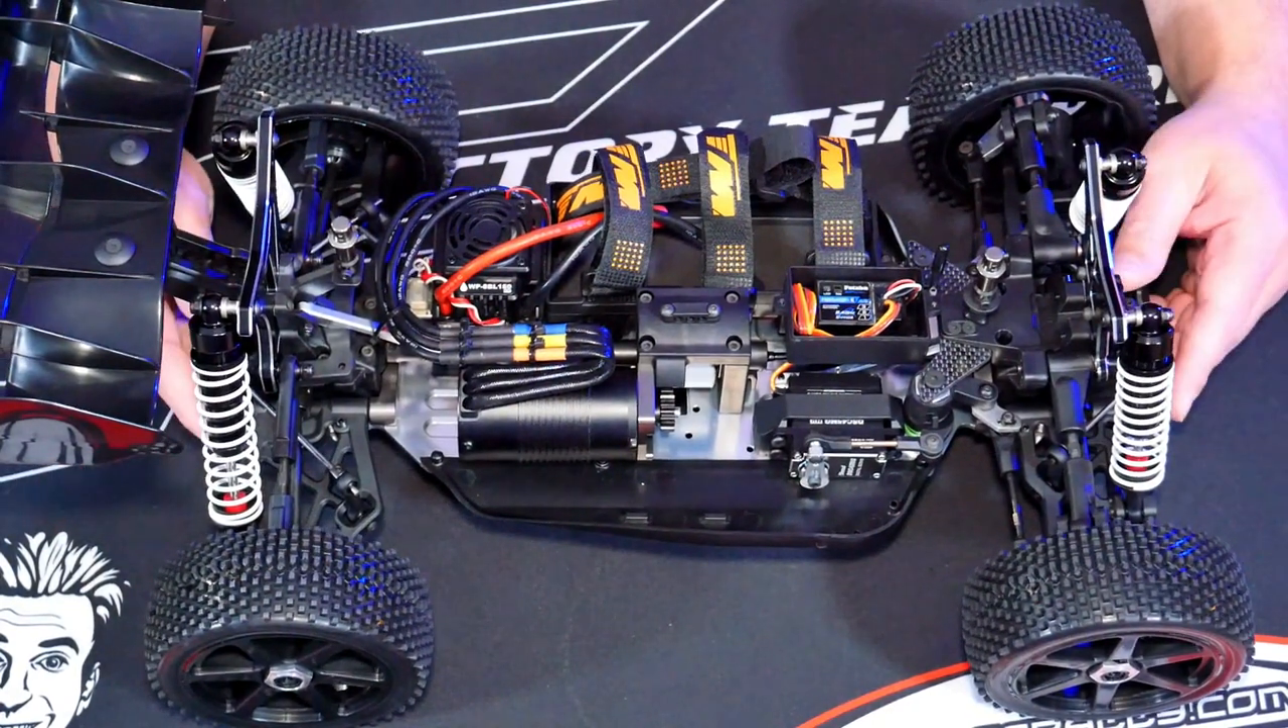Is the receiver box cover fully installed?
No.